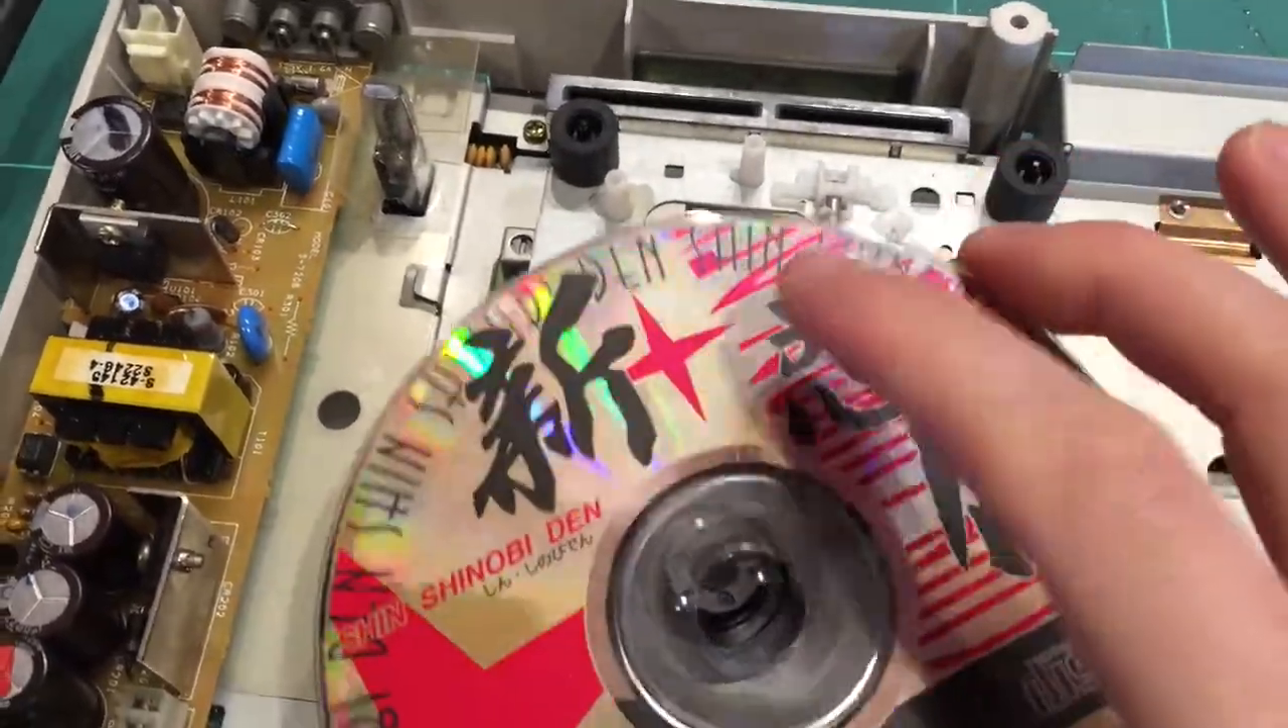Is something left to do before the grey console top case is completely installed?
Yes.